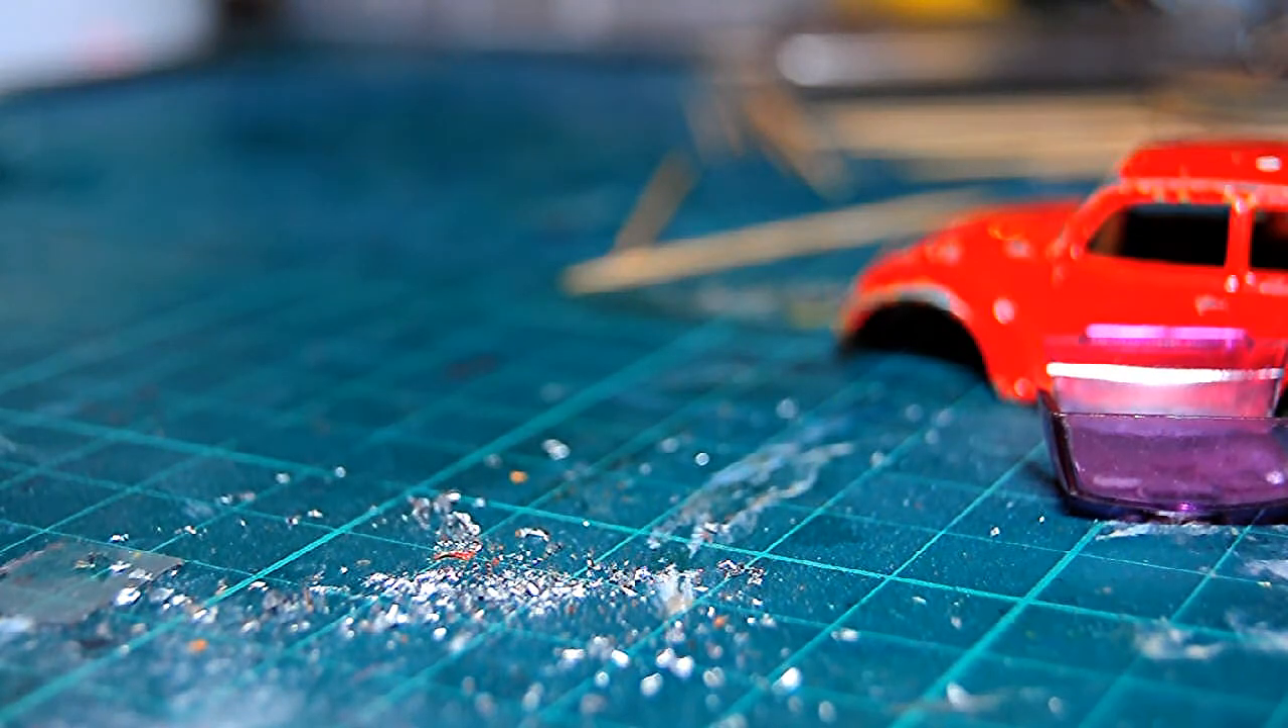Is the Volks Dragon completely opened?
Yes.